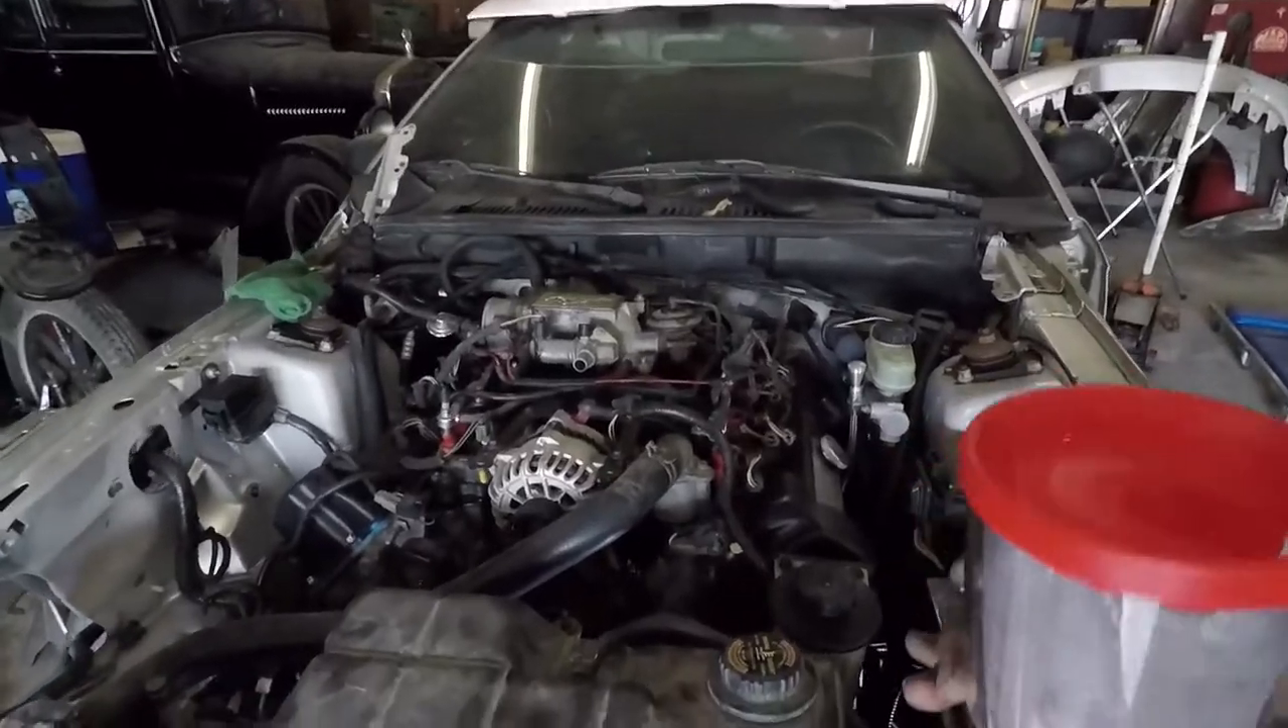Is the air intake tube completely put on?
No.